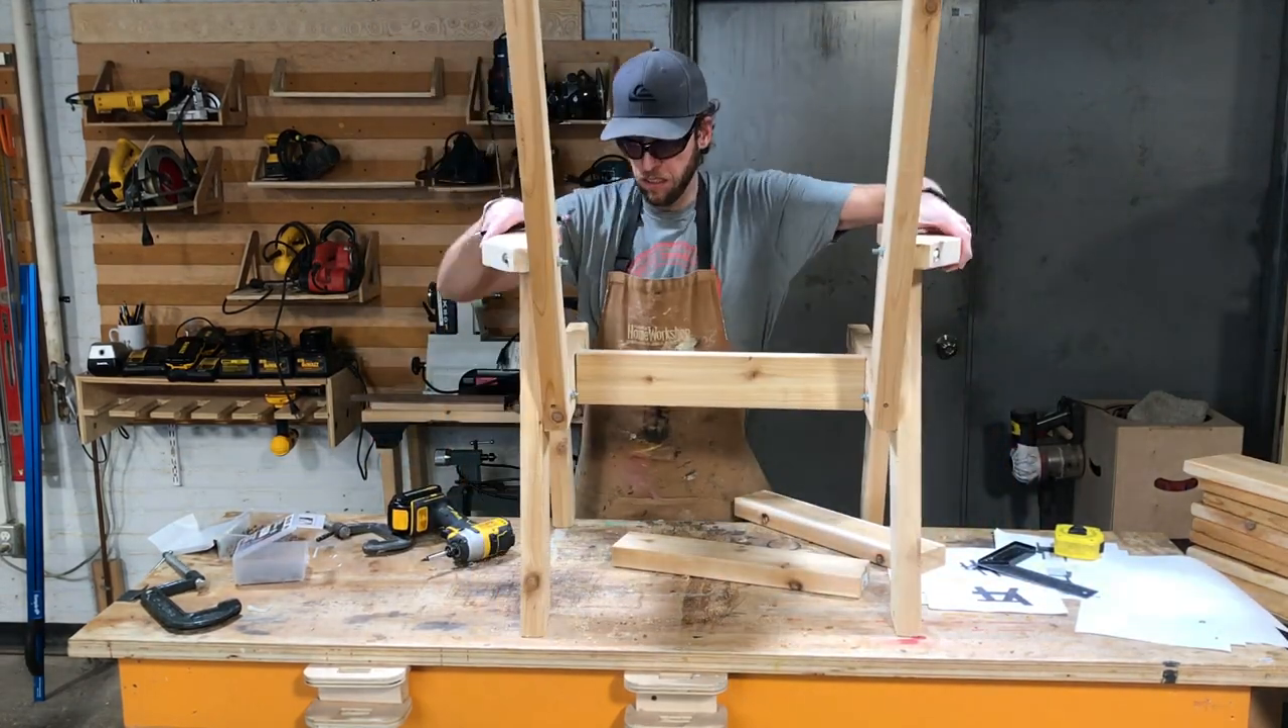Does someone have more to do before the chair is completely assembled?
Yes.